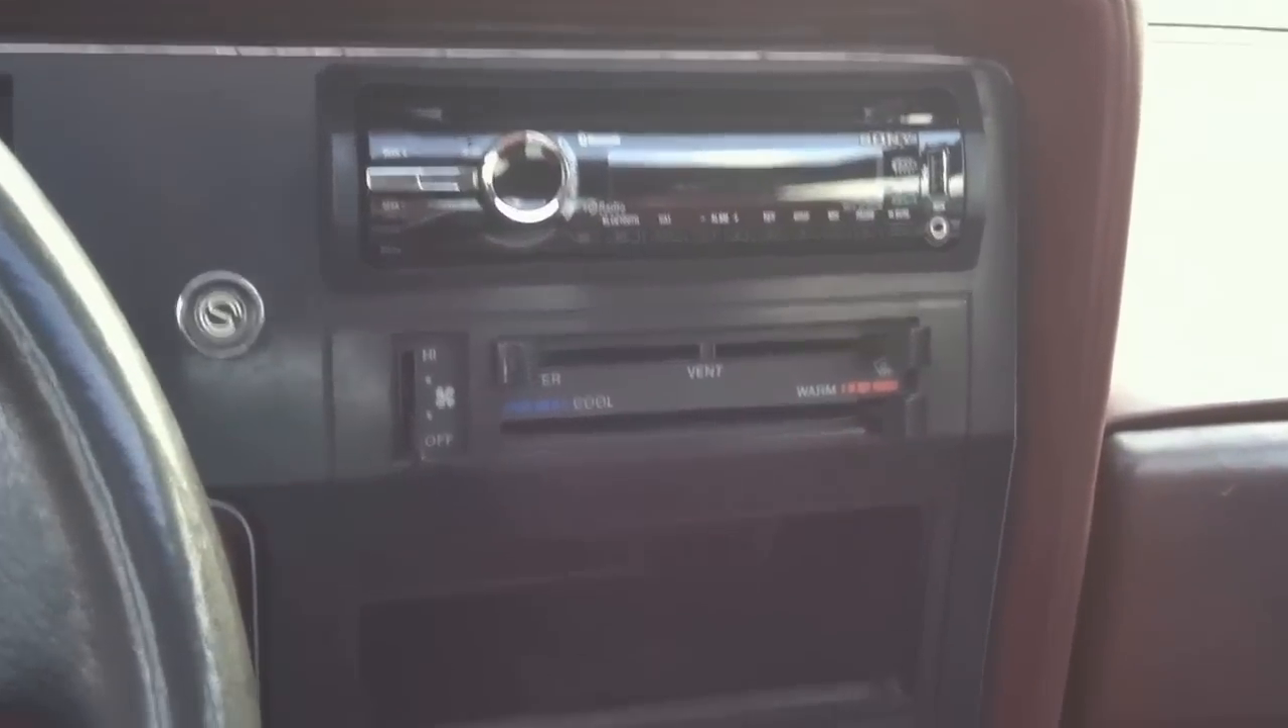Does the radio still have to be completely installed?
No.